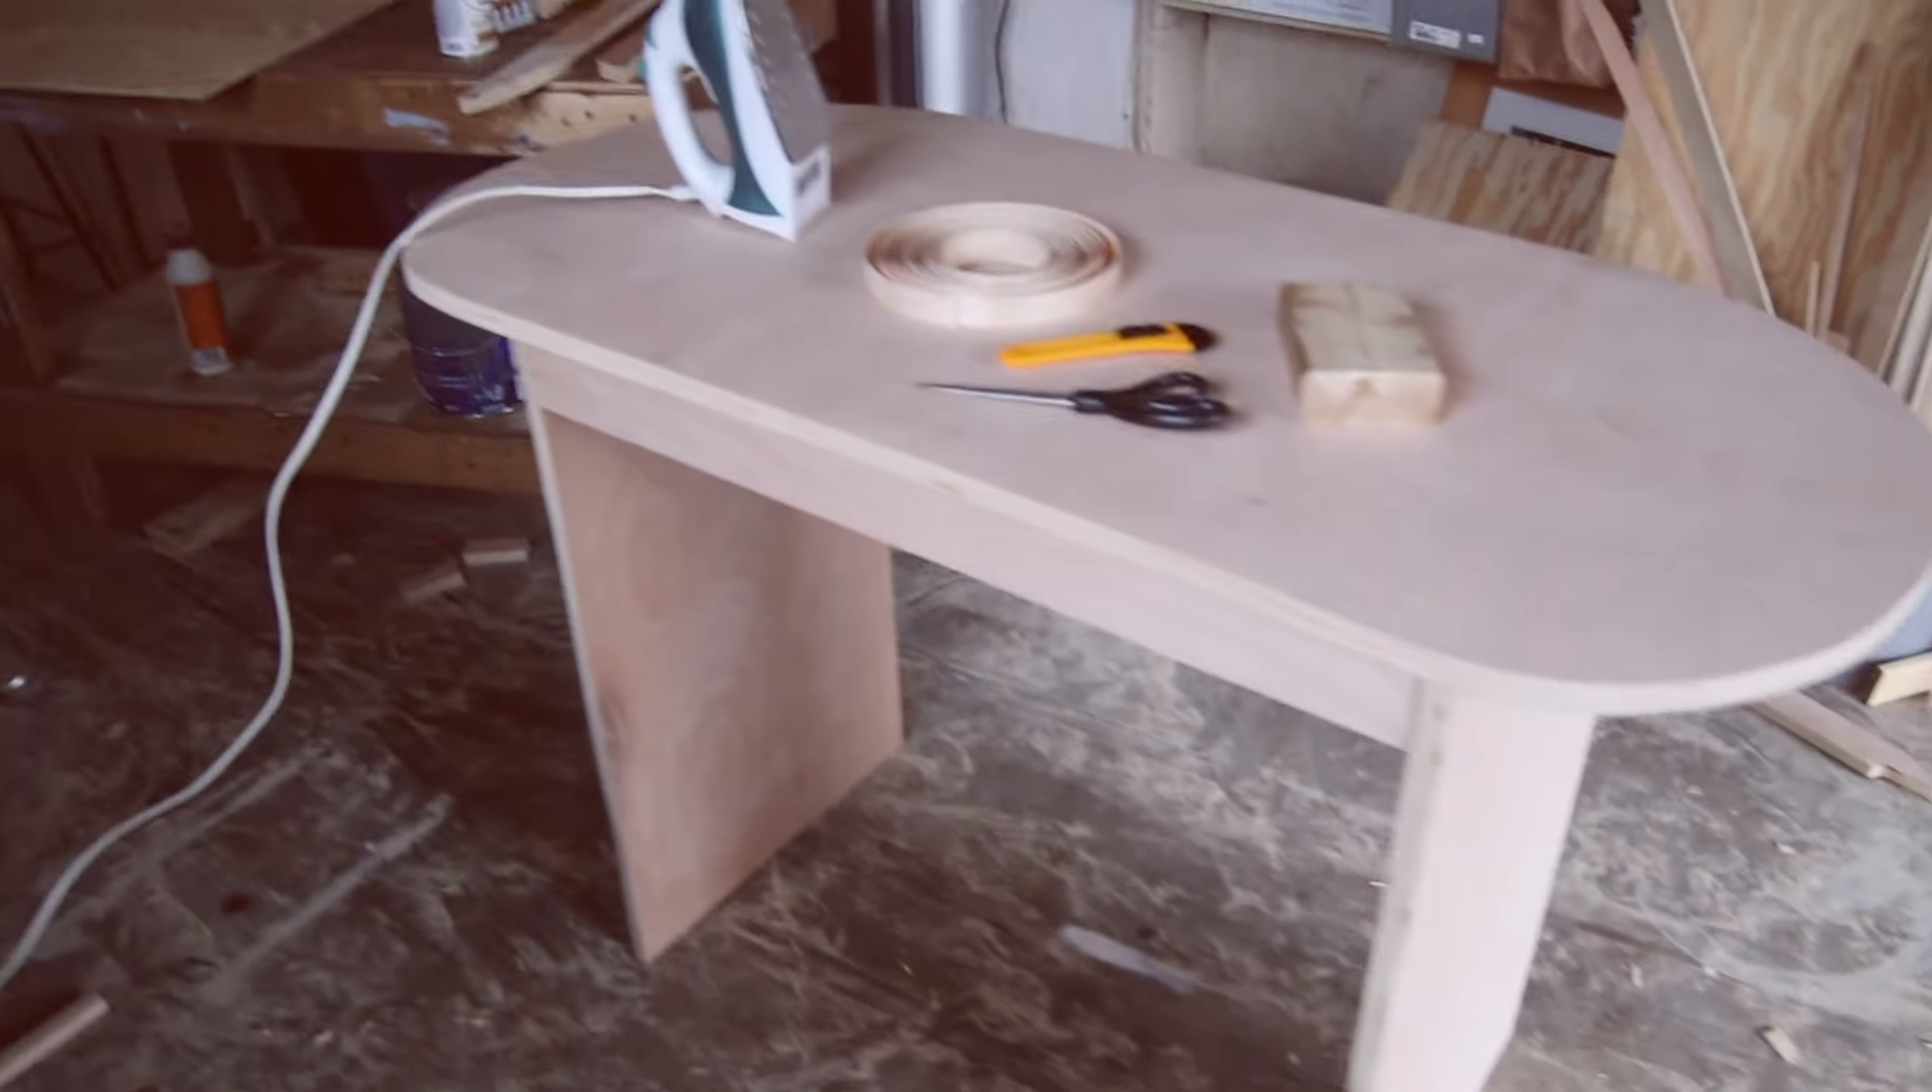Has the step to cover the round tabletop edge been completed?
No.